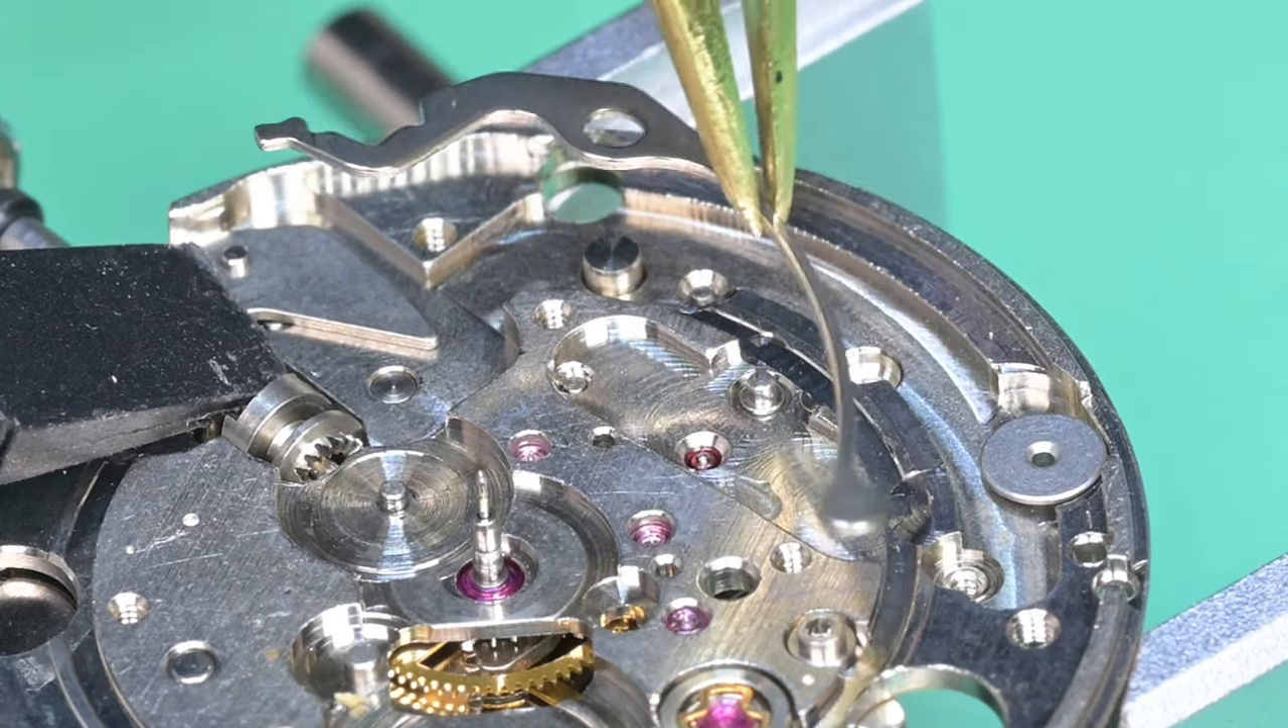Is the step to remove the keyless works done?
No.